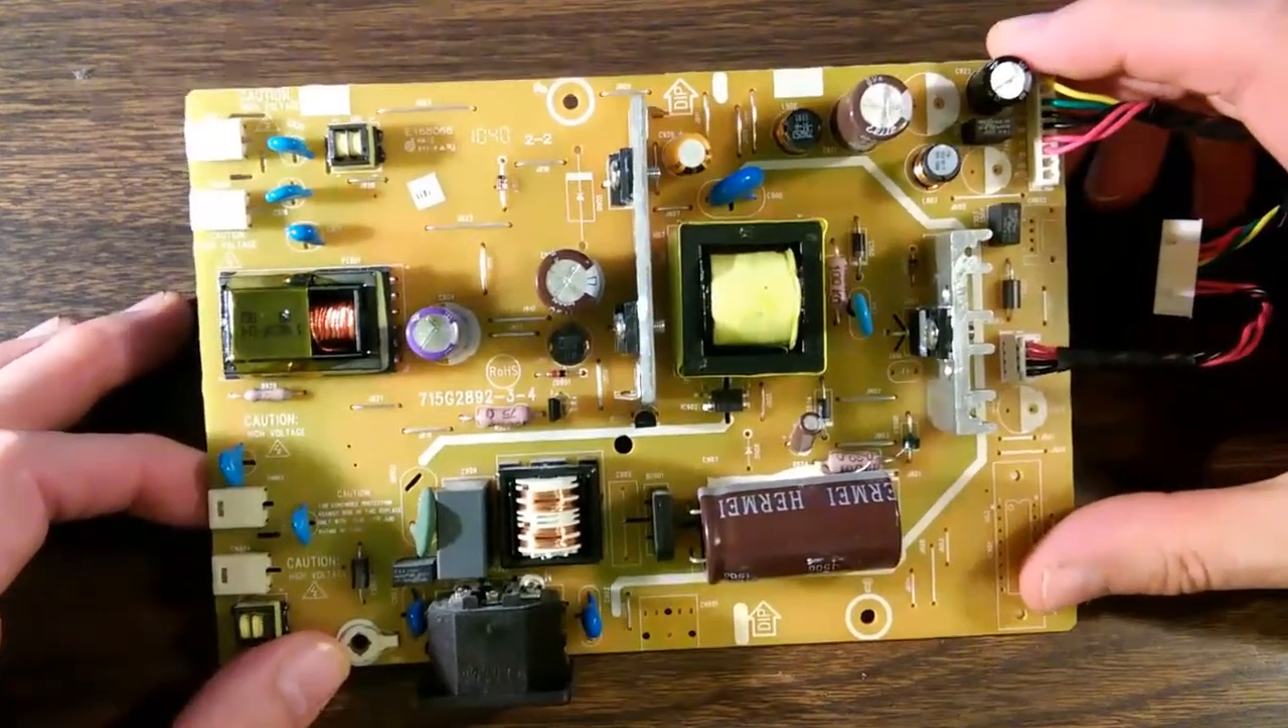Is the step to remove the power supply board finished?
Yes.